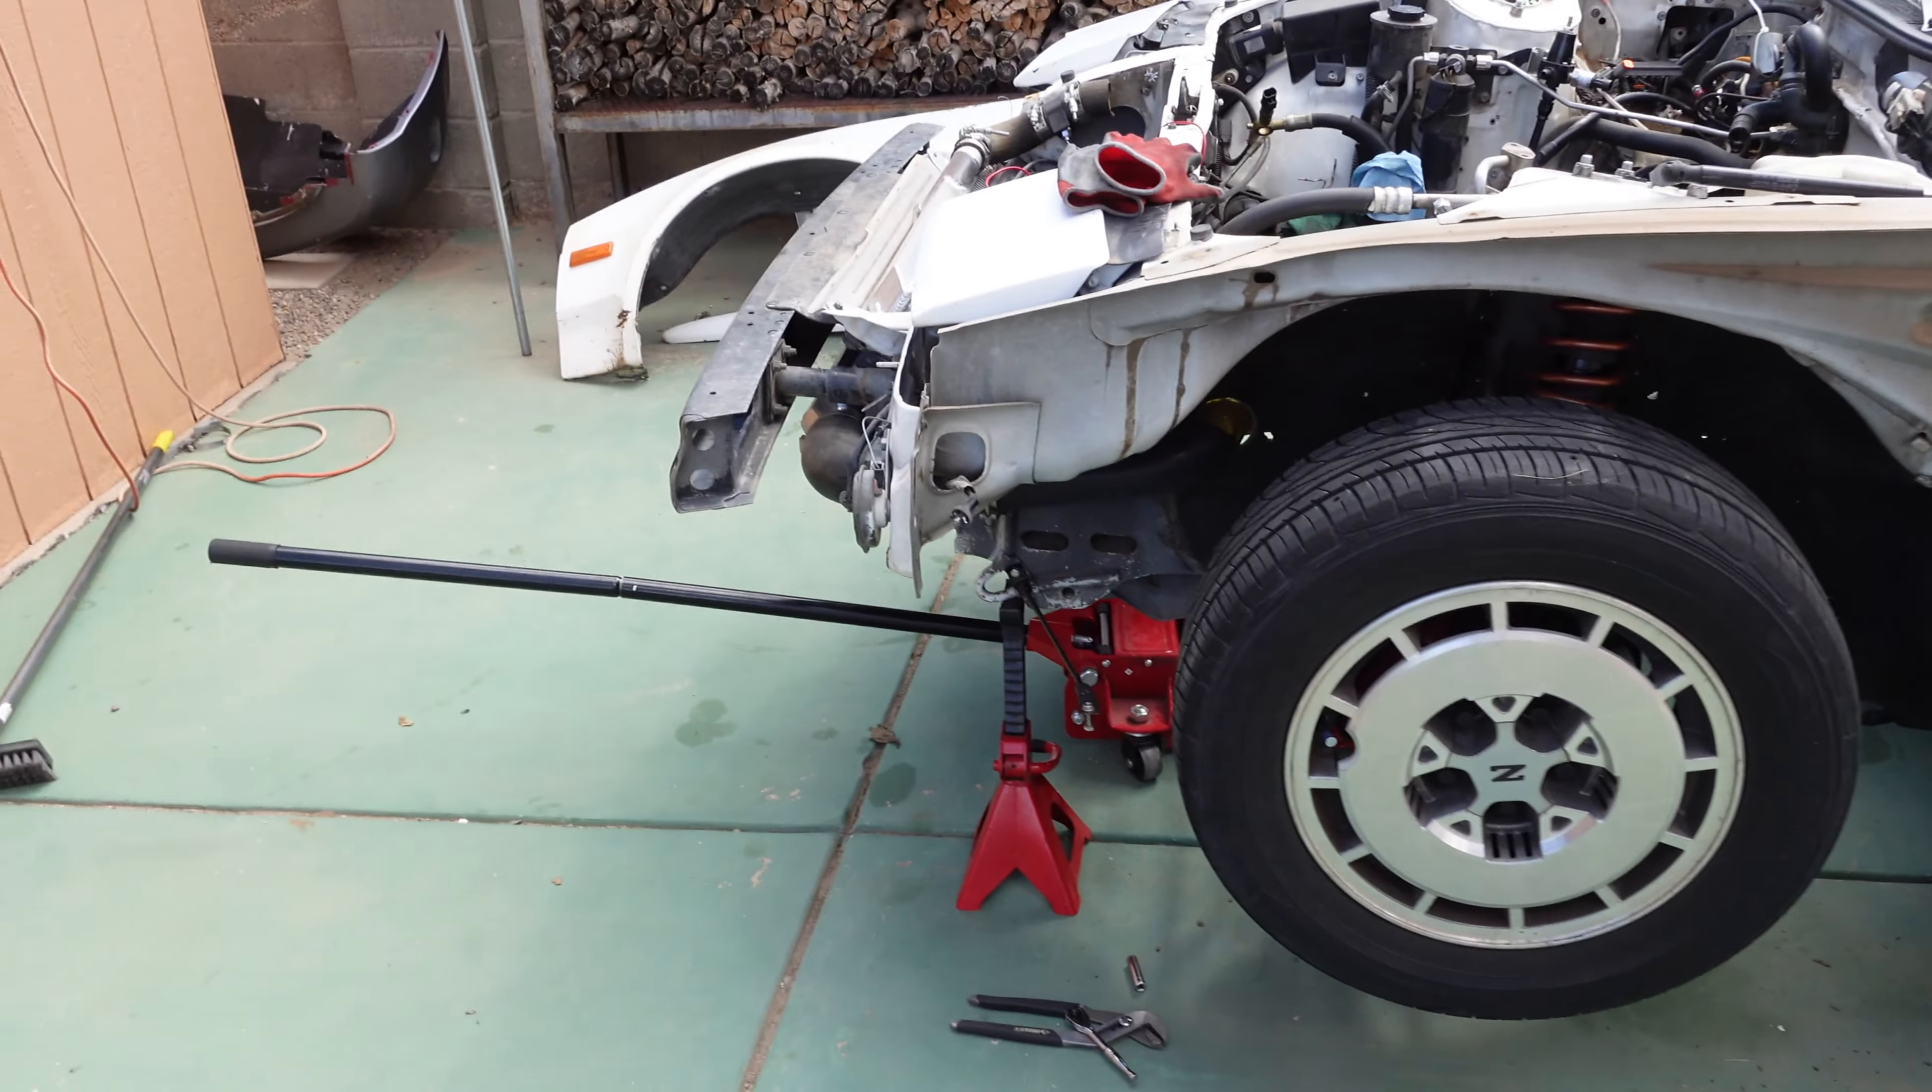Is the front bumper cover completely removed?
Yes.